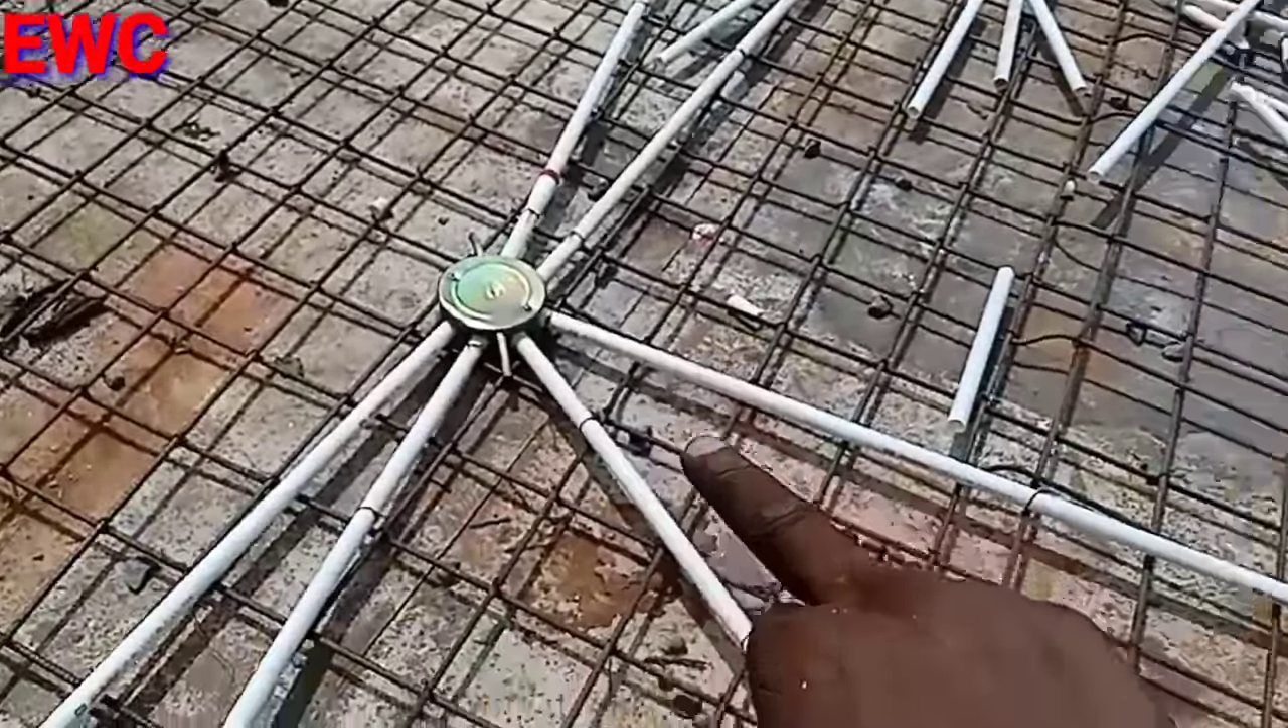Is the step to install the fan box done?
Yes.